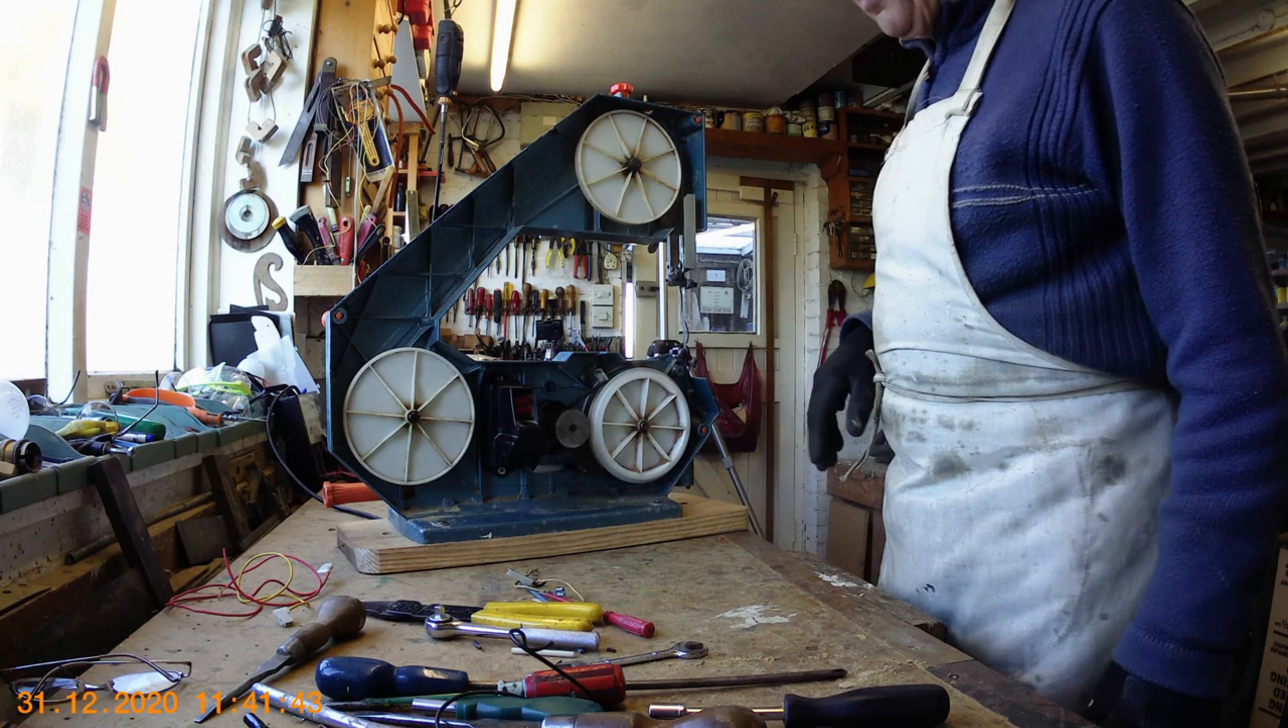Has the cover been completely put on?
No.